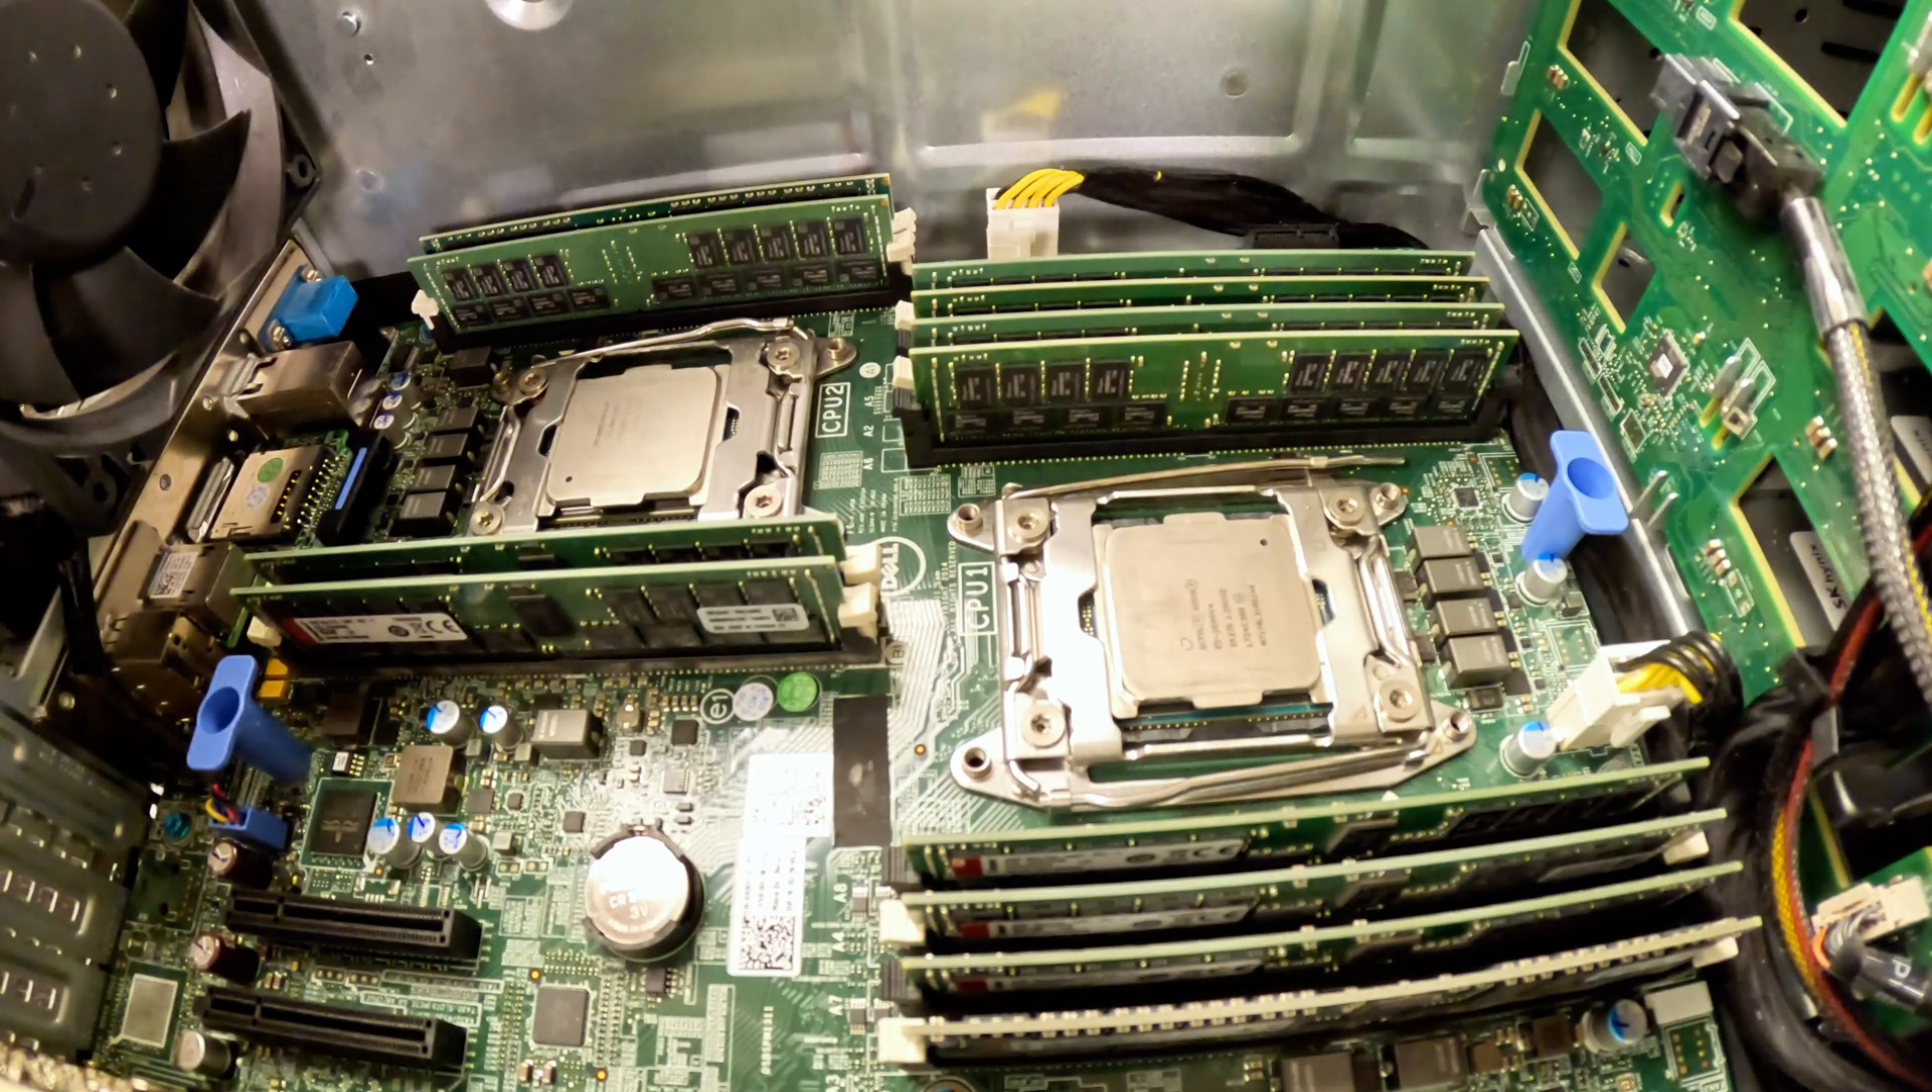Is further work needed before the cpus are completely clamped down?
No.